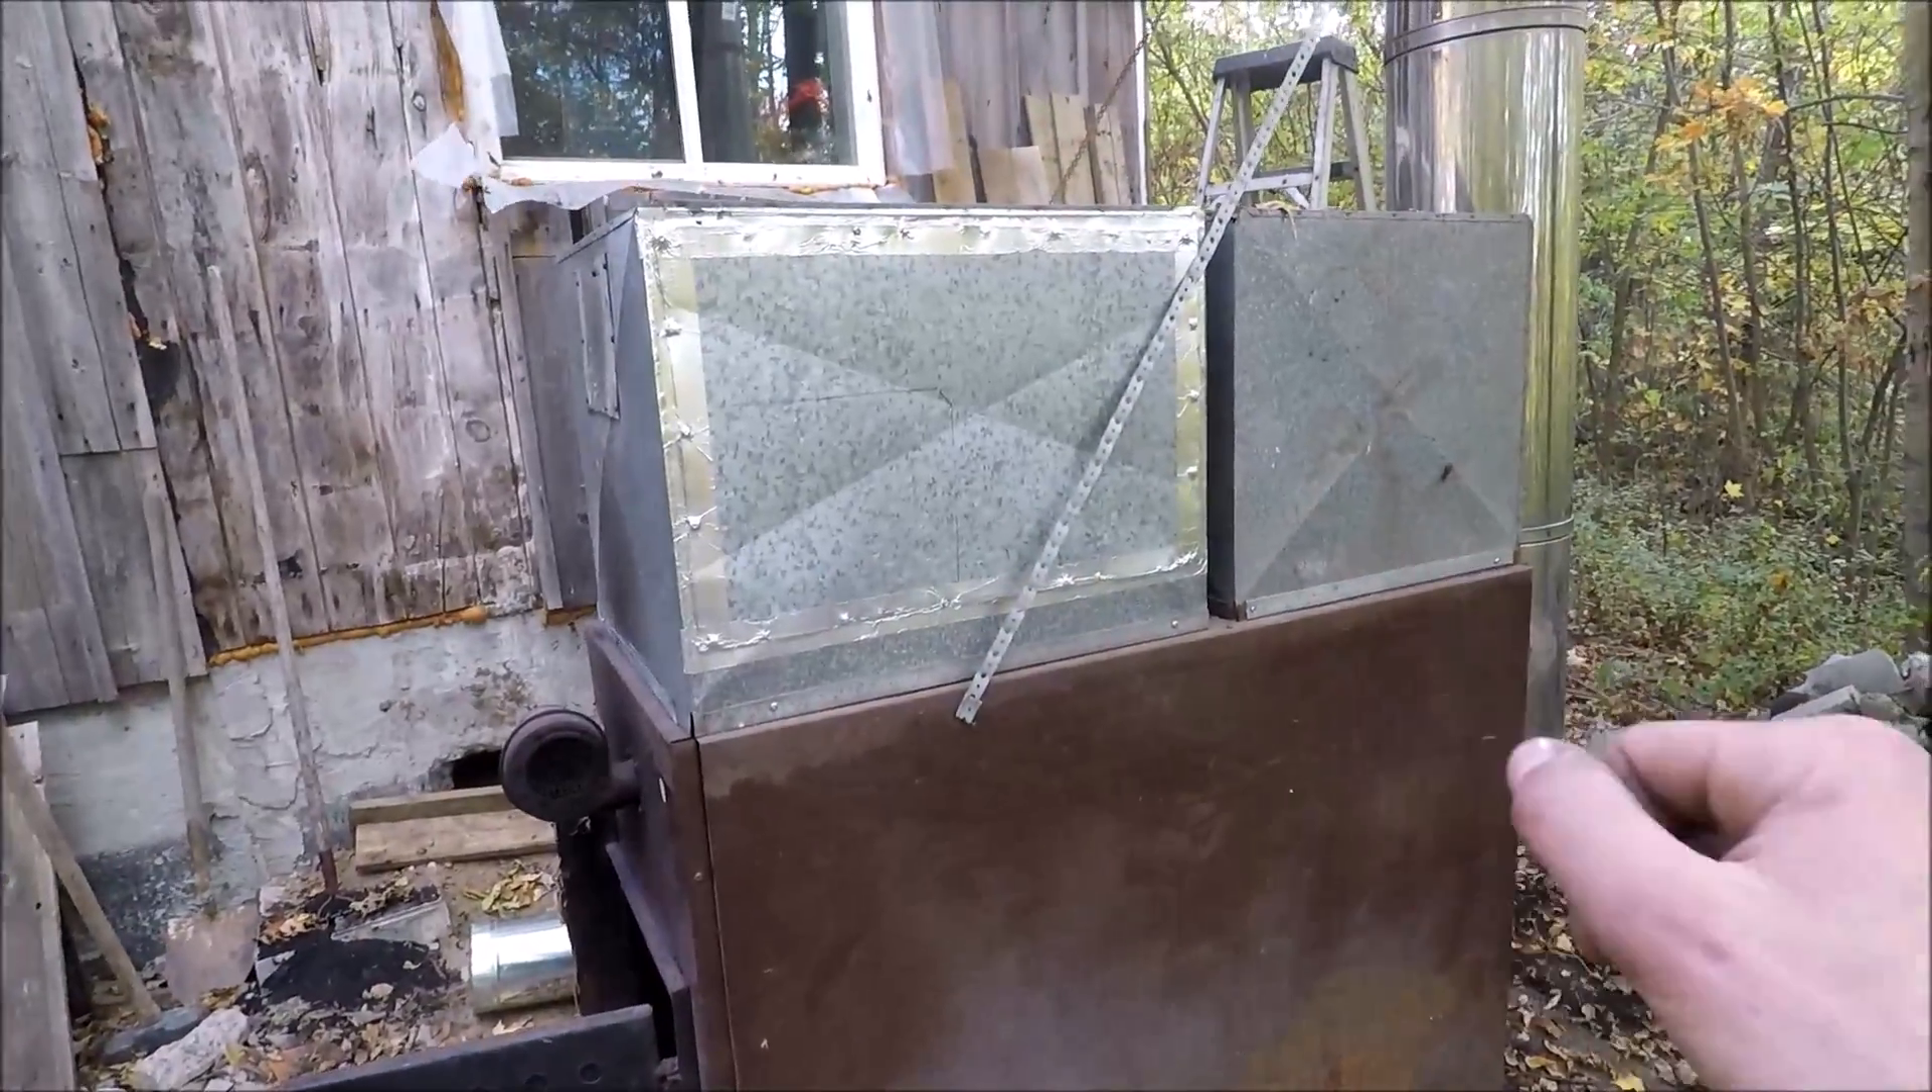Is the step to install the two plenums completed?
Yes.